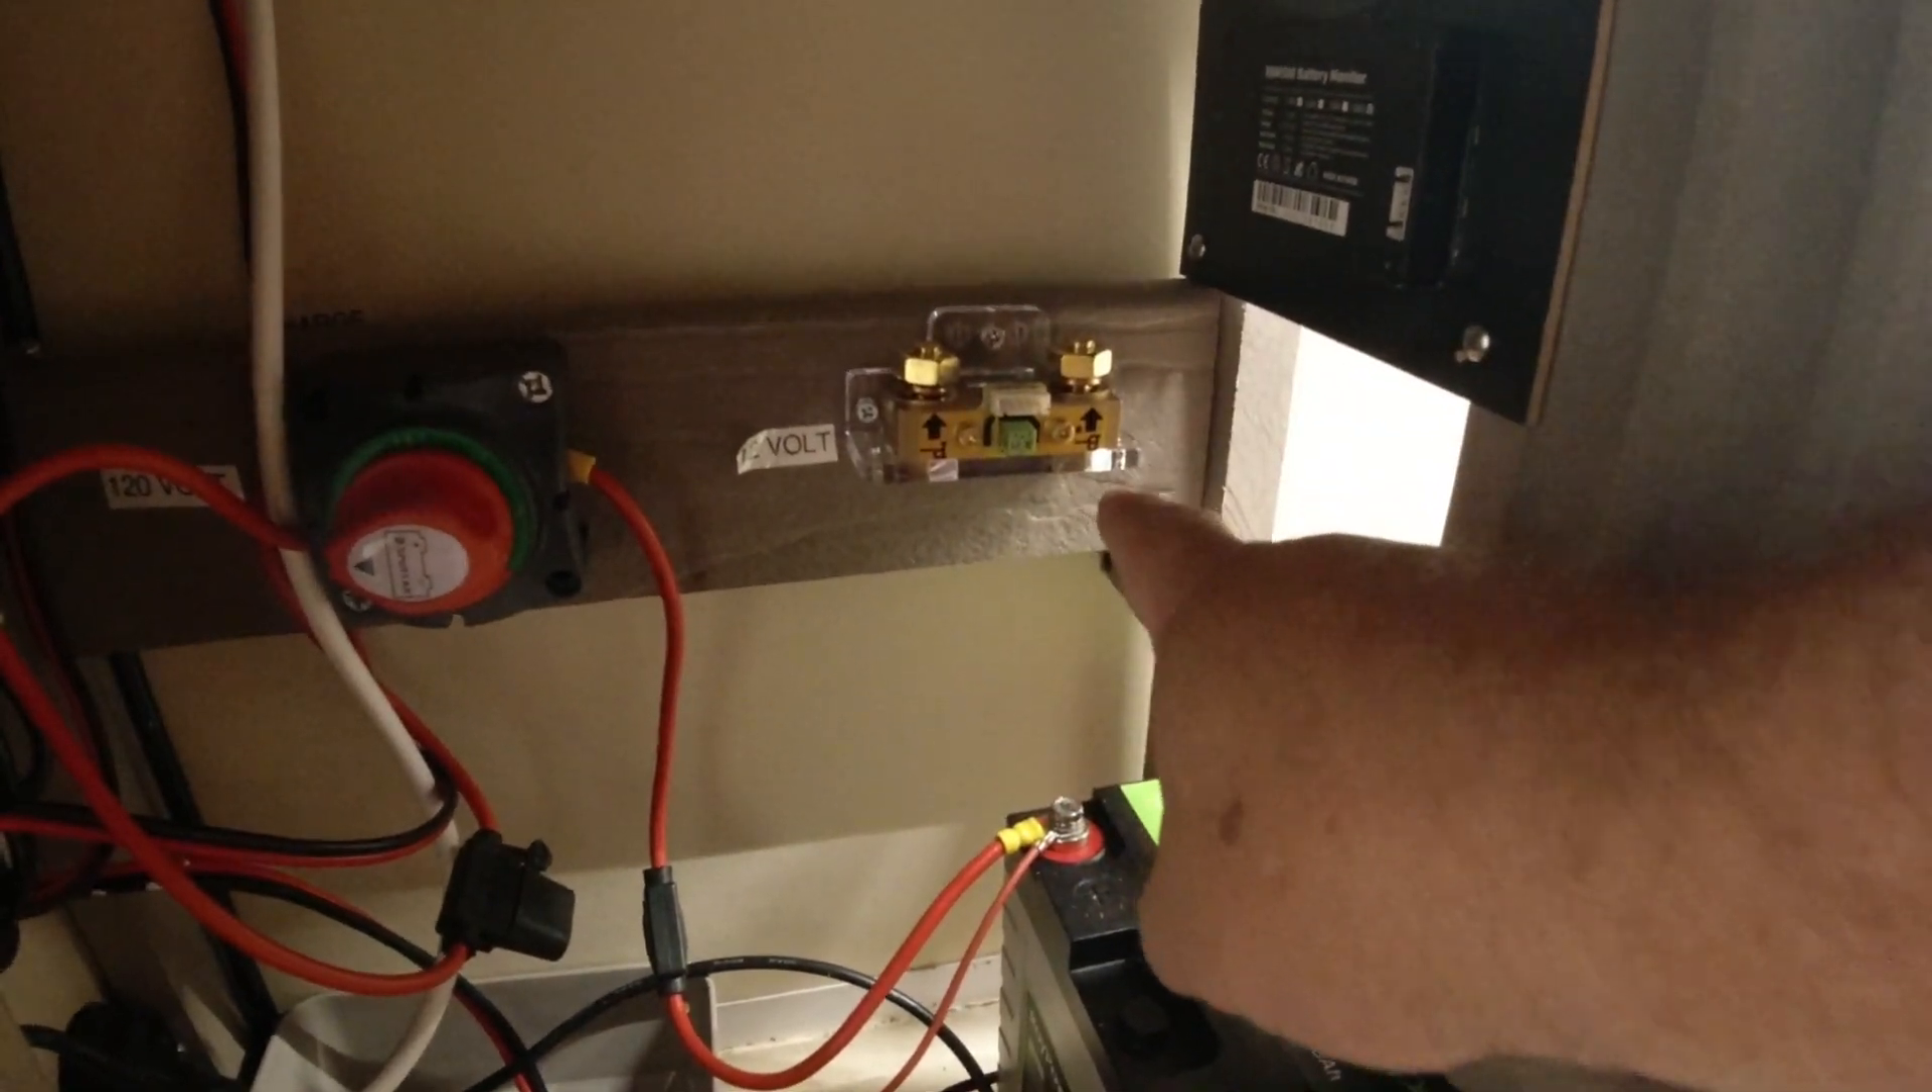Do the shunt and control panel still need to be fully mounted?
No.